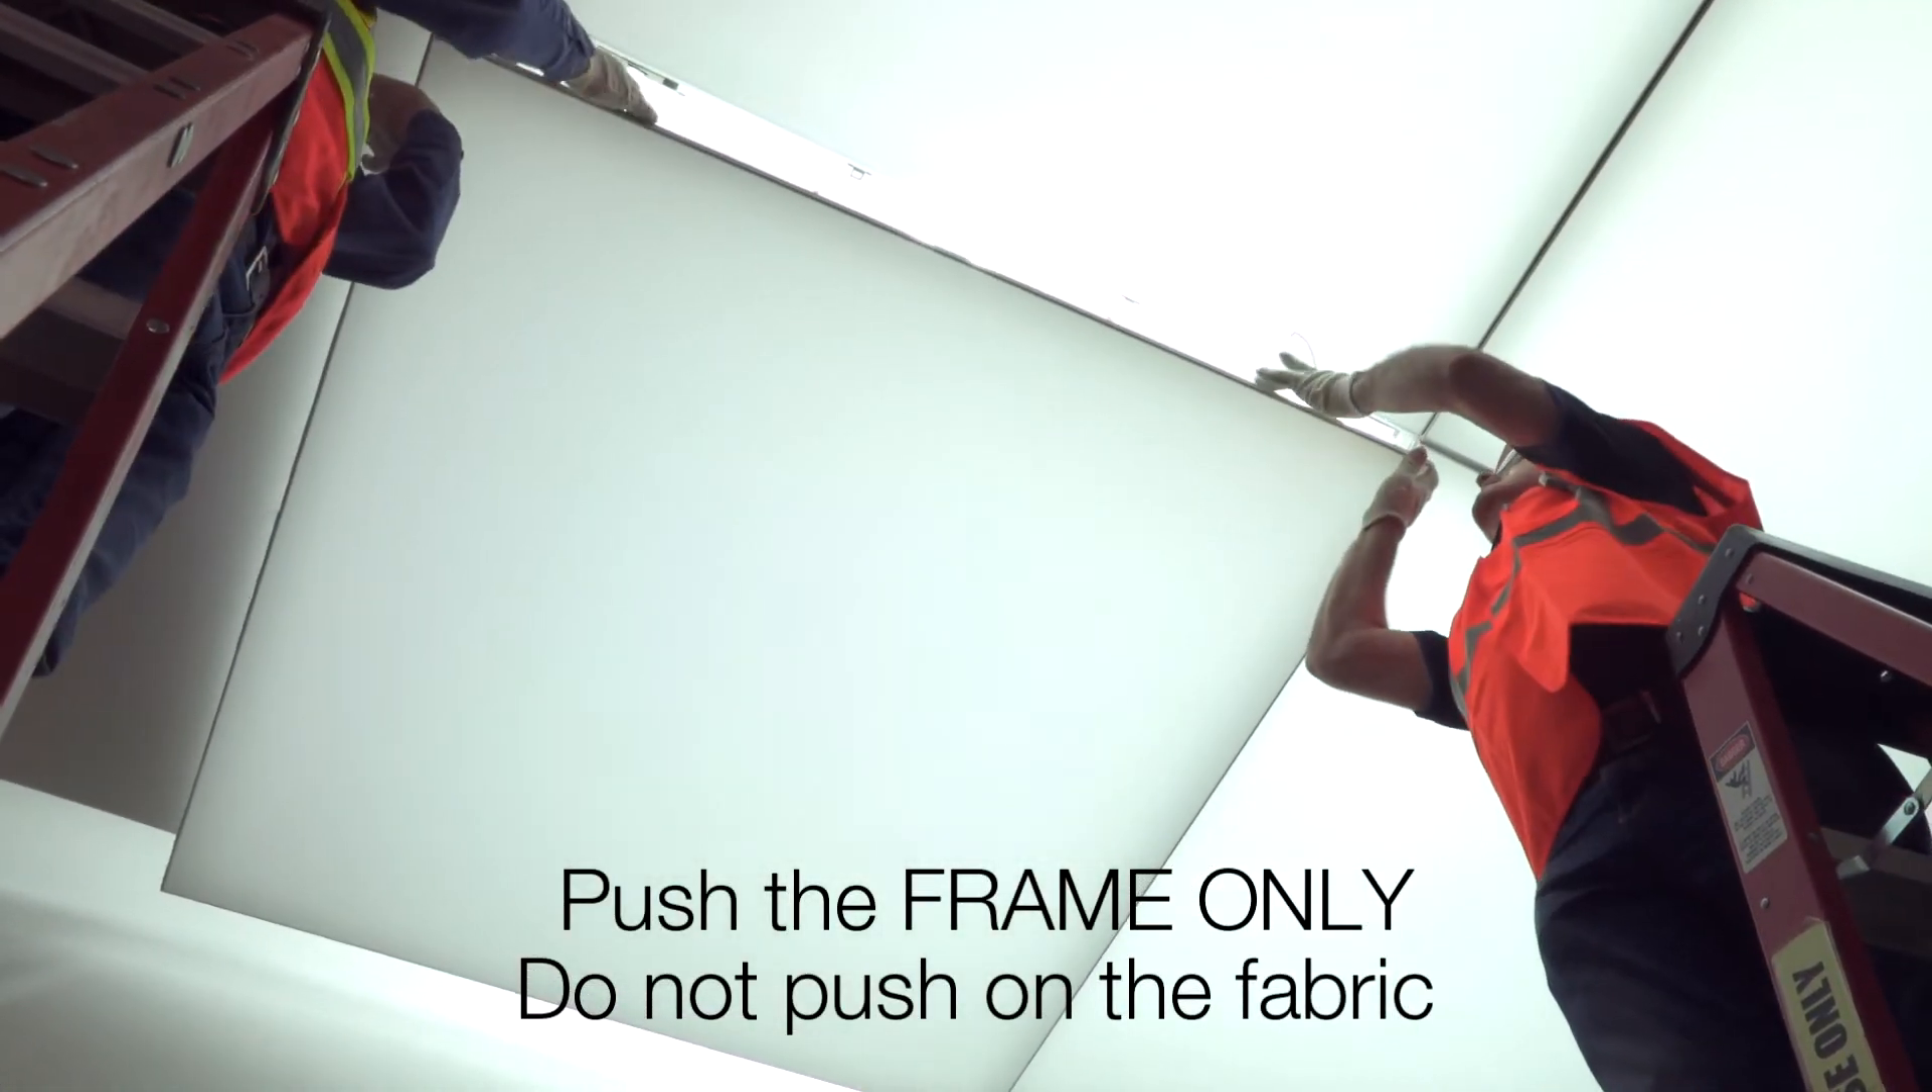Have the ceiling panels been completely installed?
No.